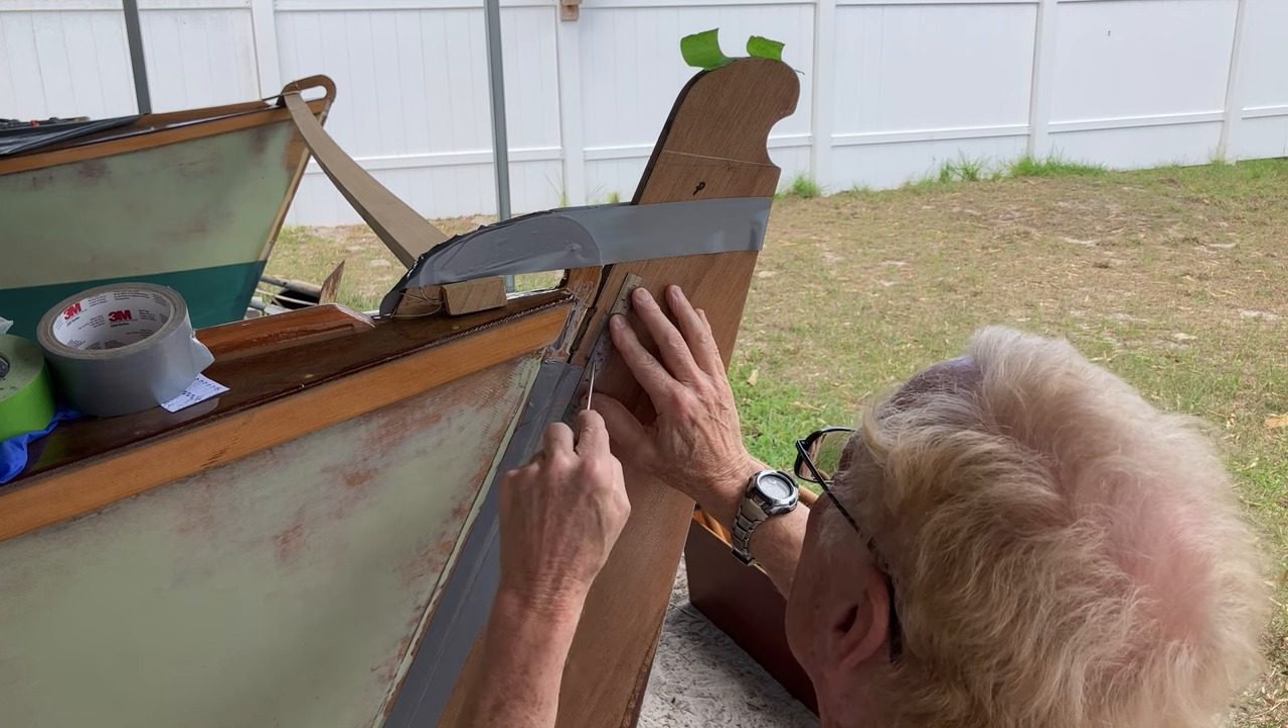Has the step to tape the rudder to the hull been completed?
Yes.